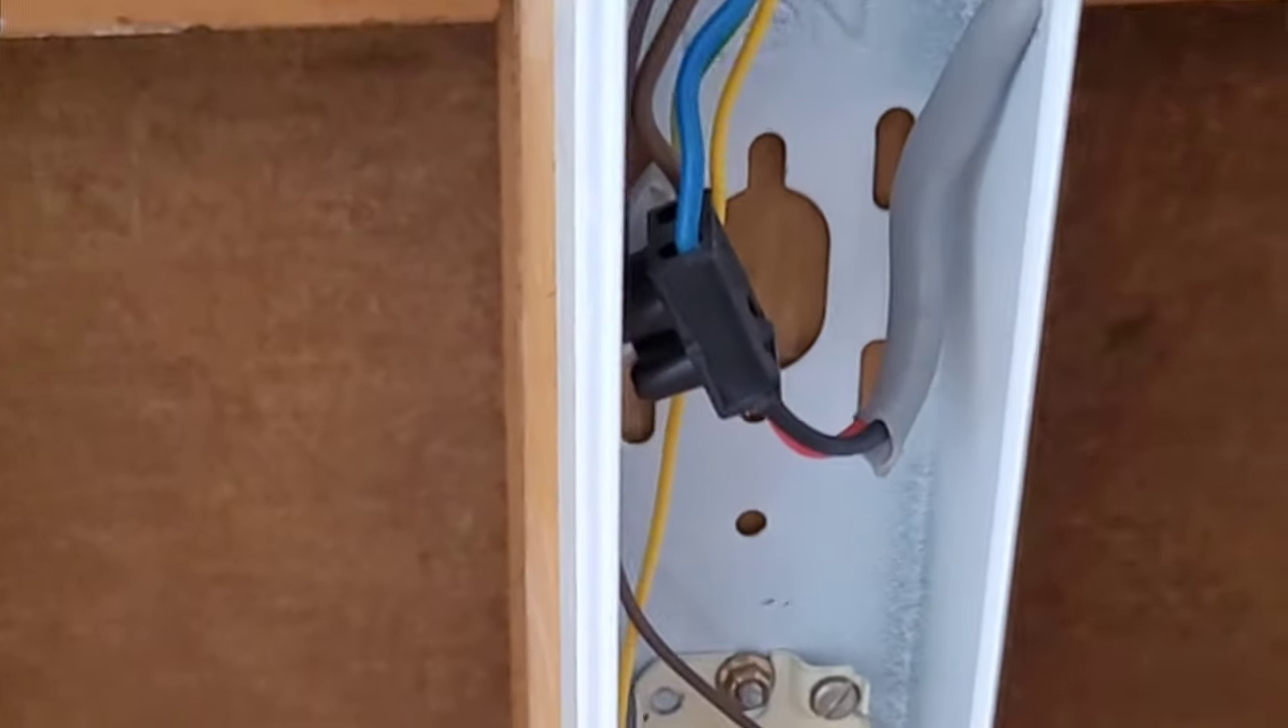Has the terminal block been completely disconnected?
No.